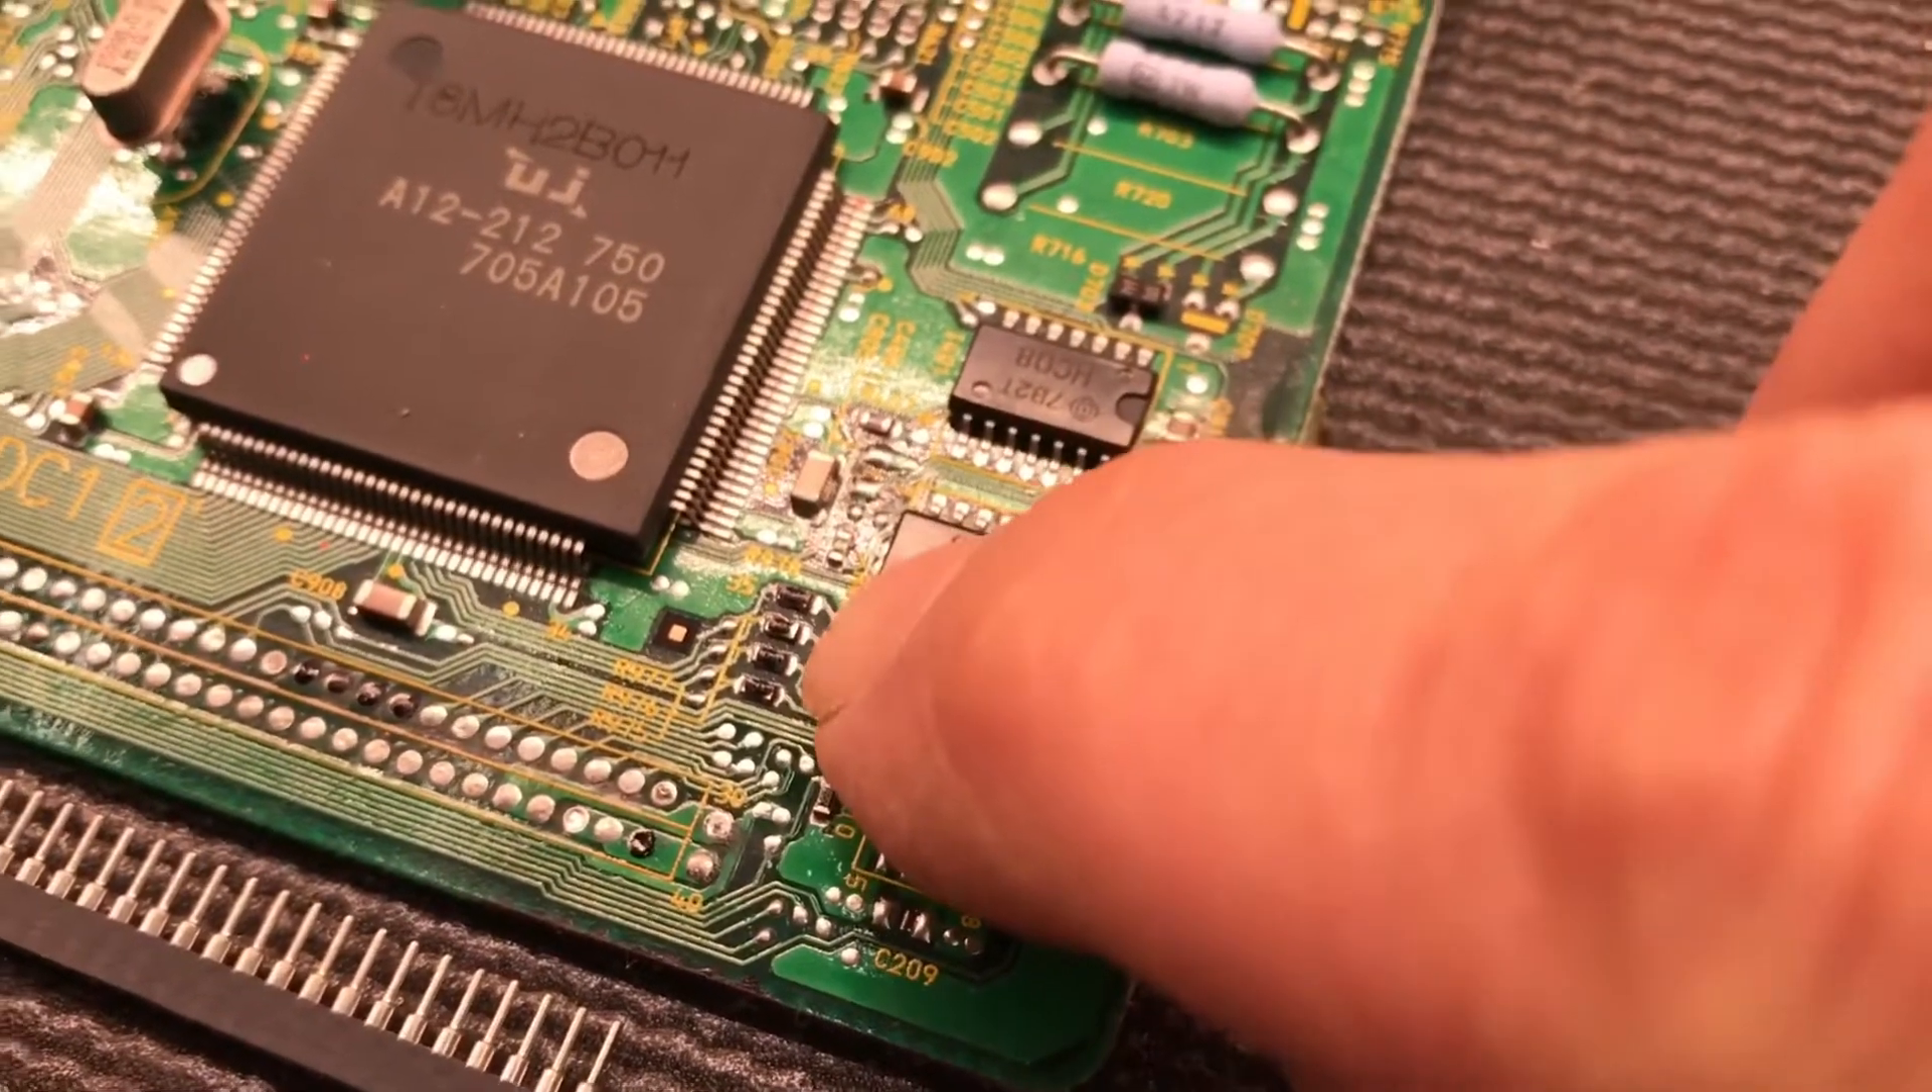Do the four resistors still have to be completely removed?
Yes.